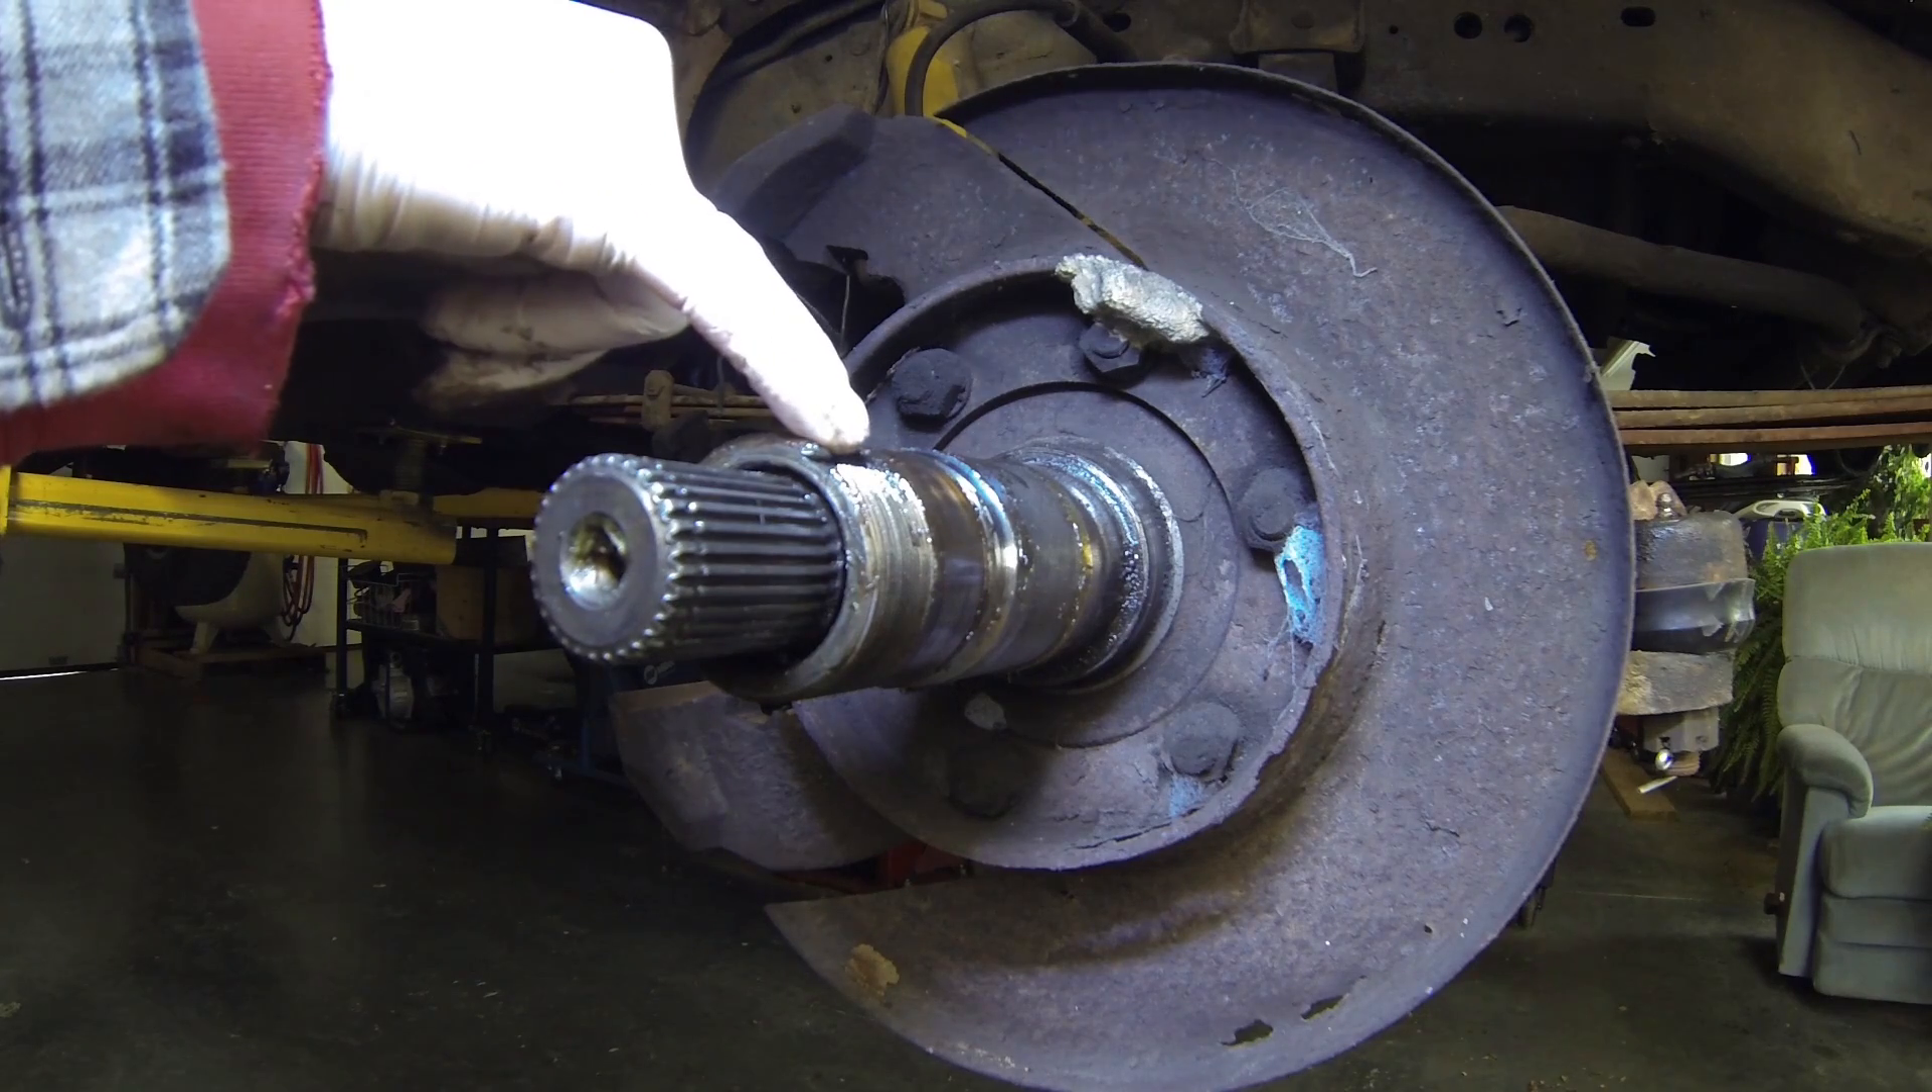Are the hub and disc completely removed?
Yes.